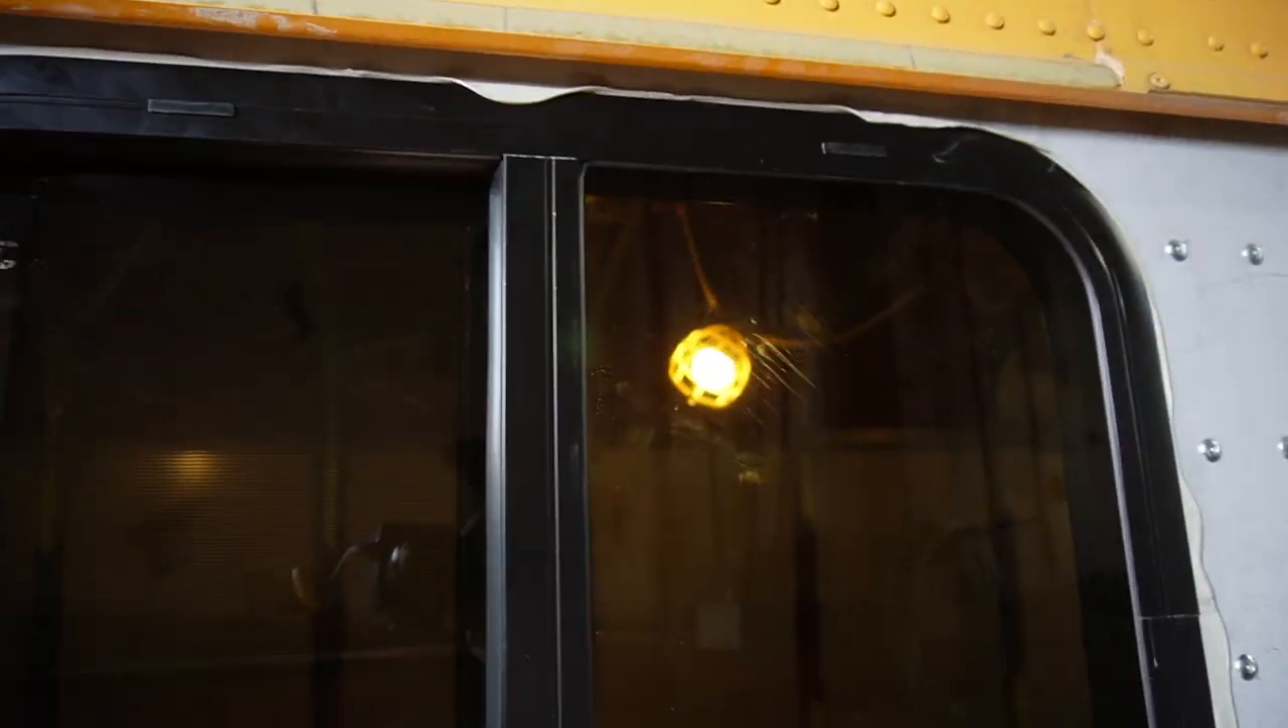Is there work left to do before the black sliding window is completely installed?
No.